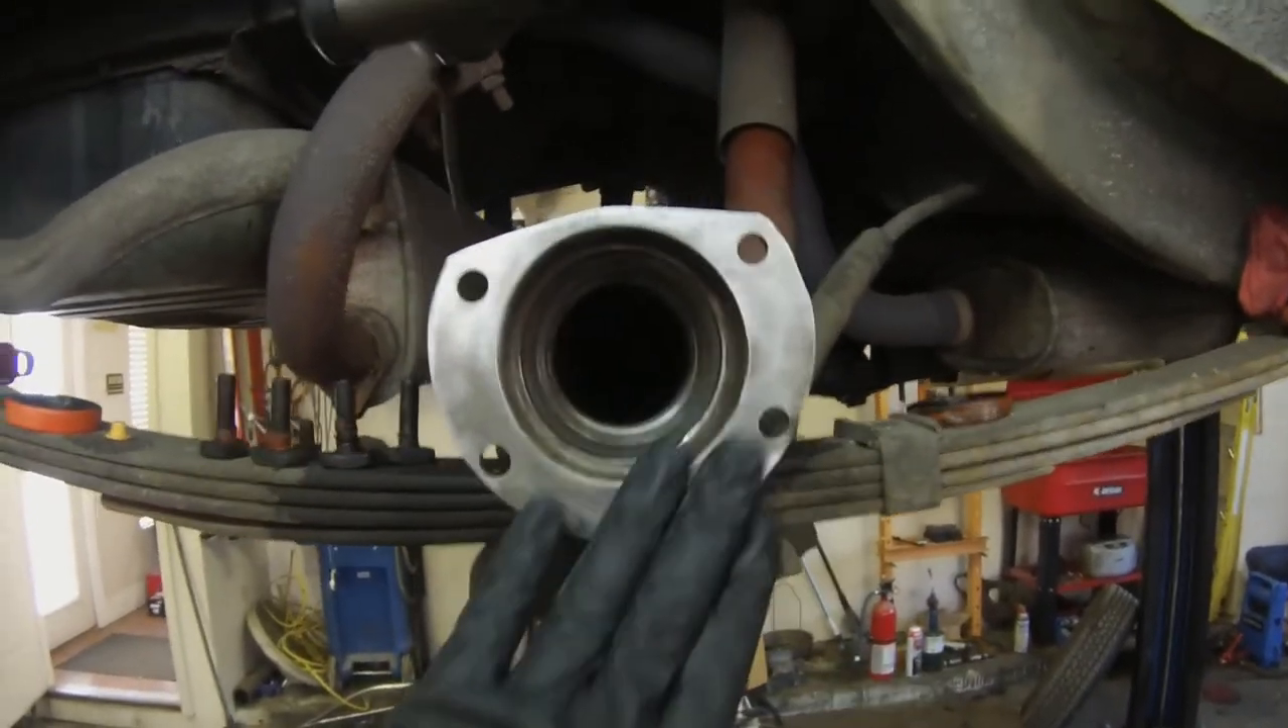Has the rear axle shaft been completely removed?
Yes.